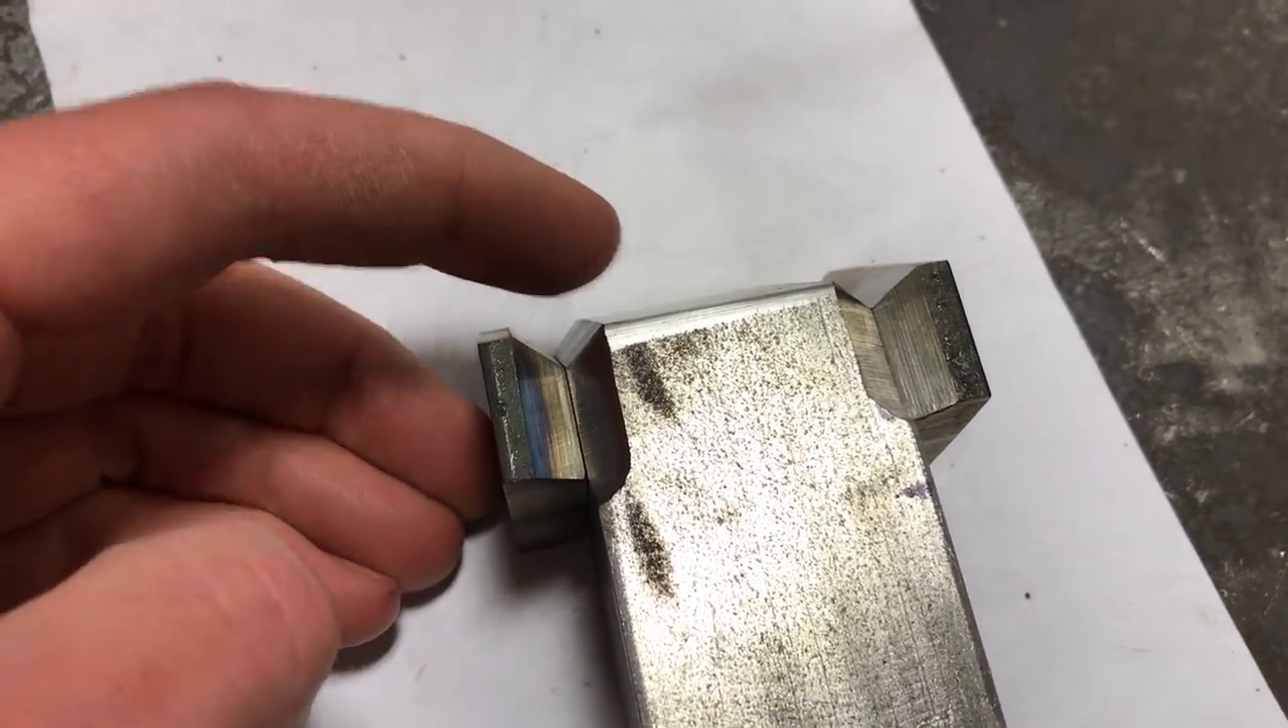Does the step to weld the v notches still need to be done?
Yes.